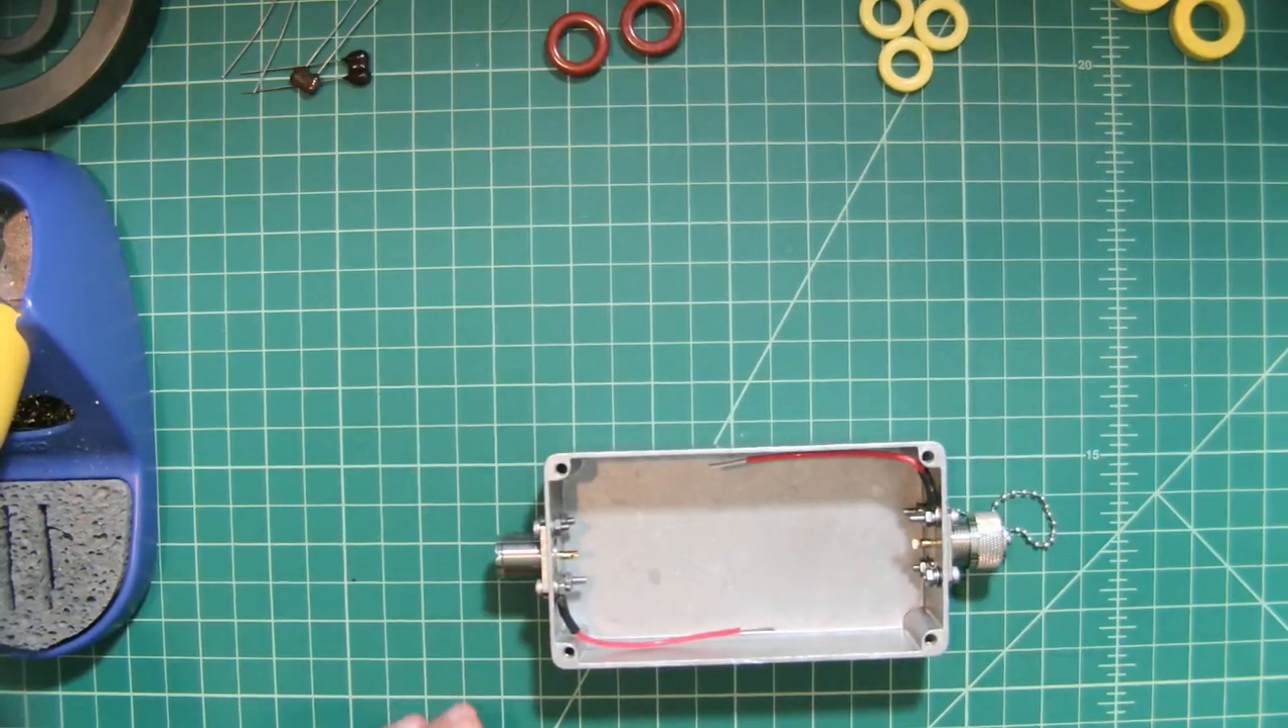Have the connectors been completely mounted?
Yes.